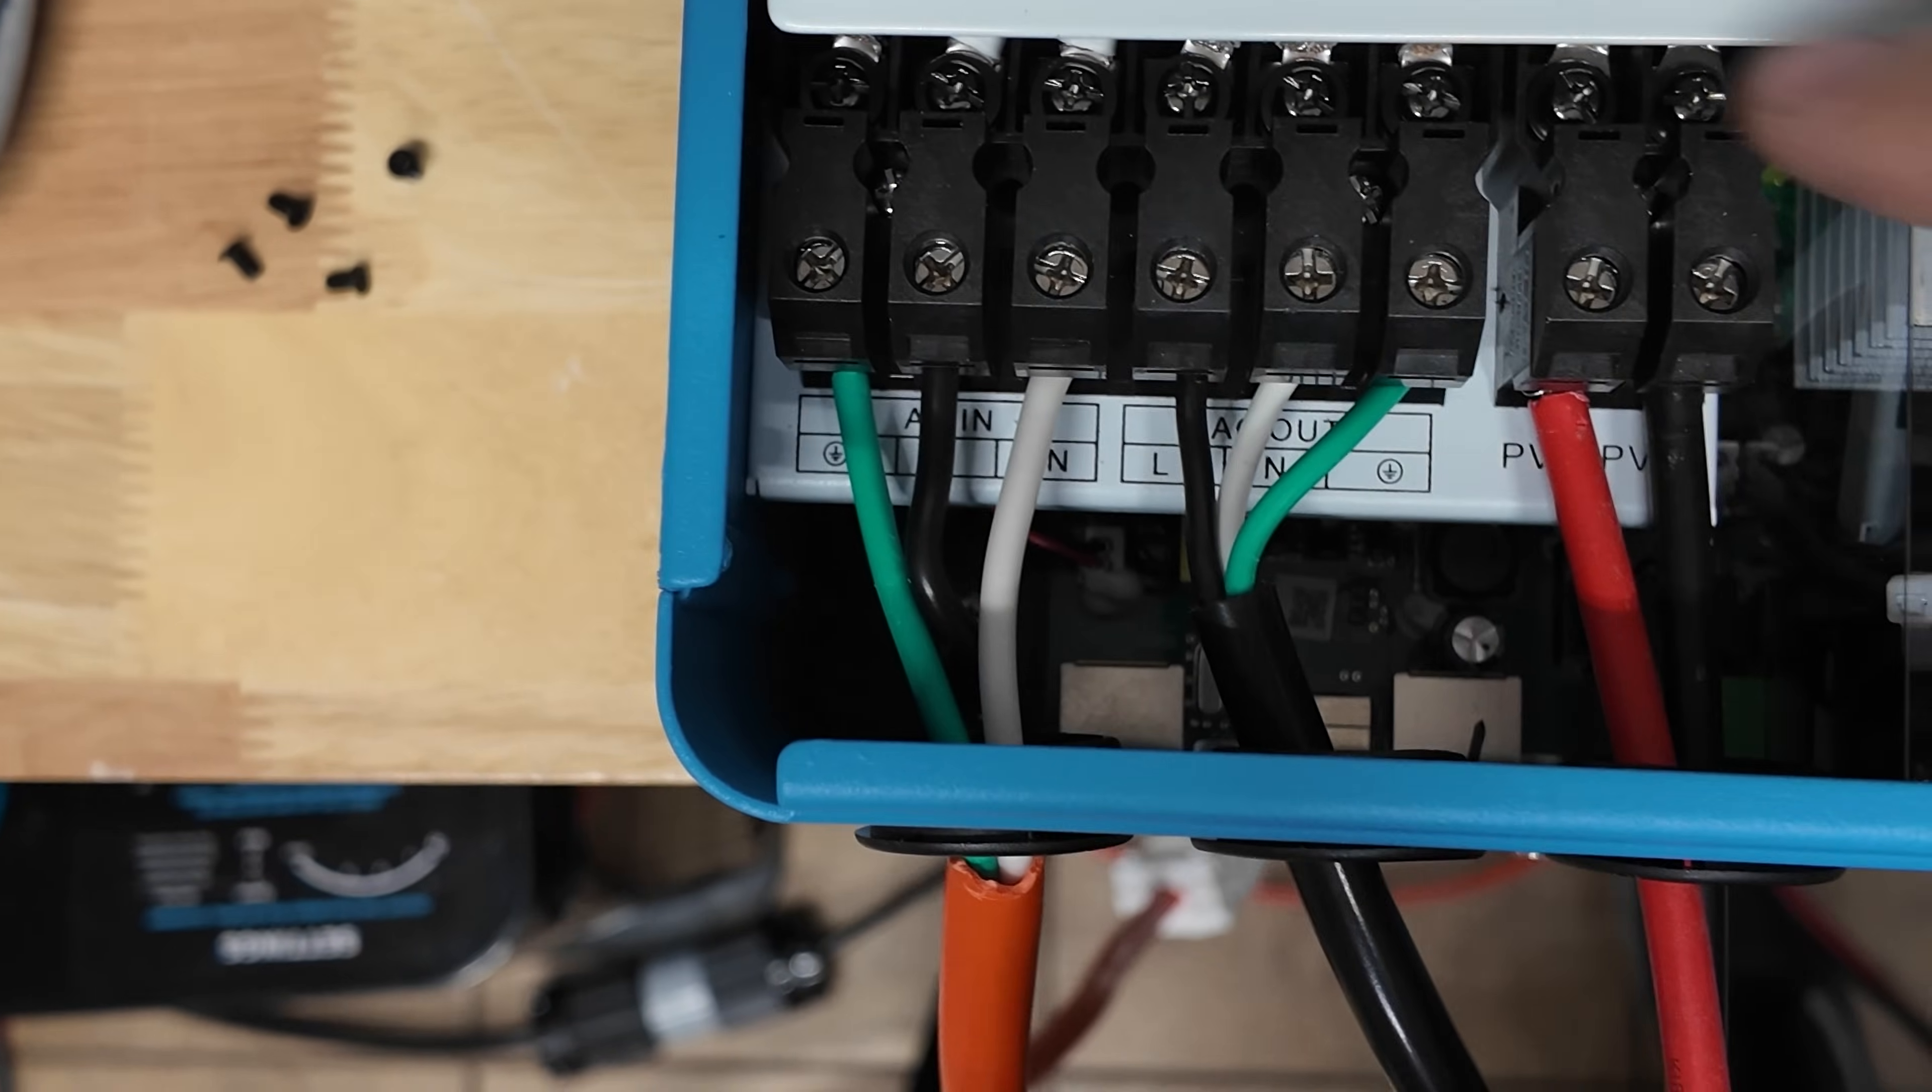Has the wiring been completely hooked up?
Yes.